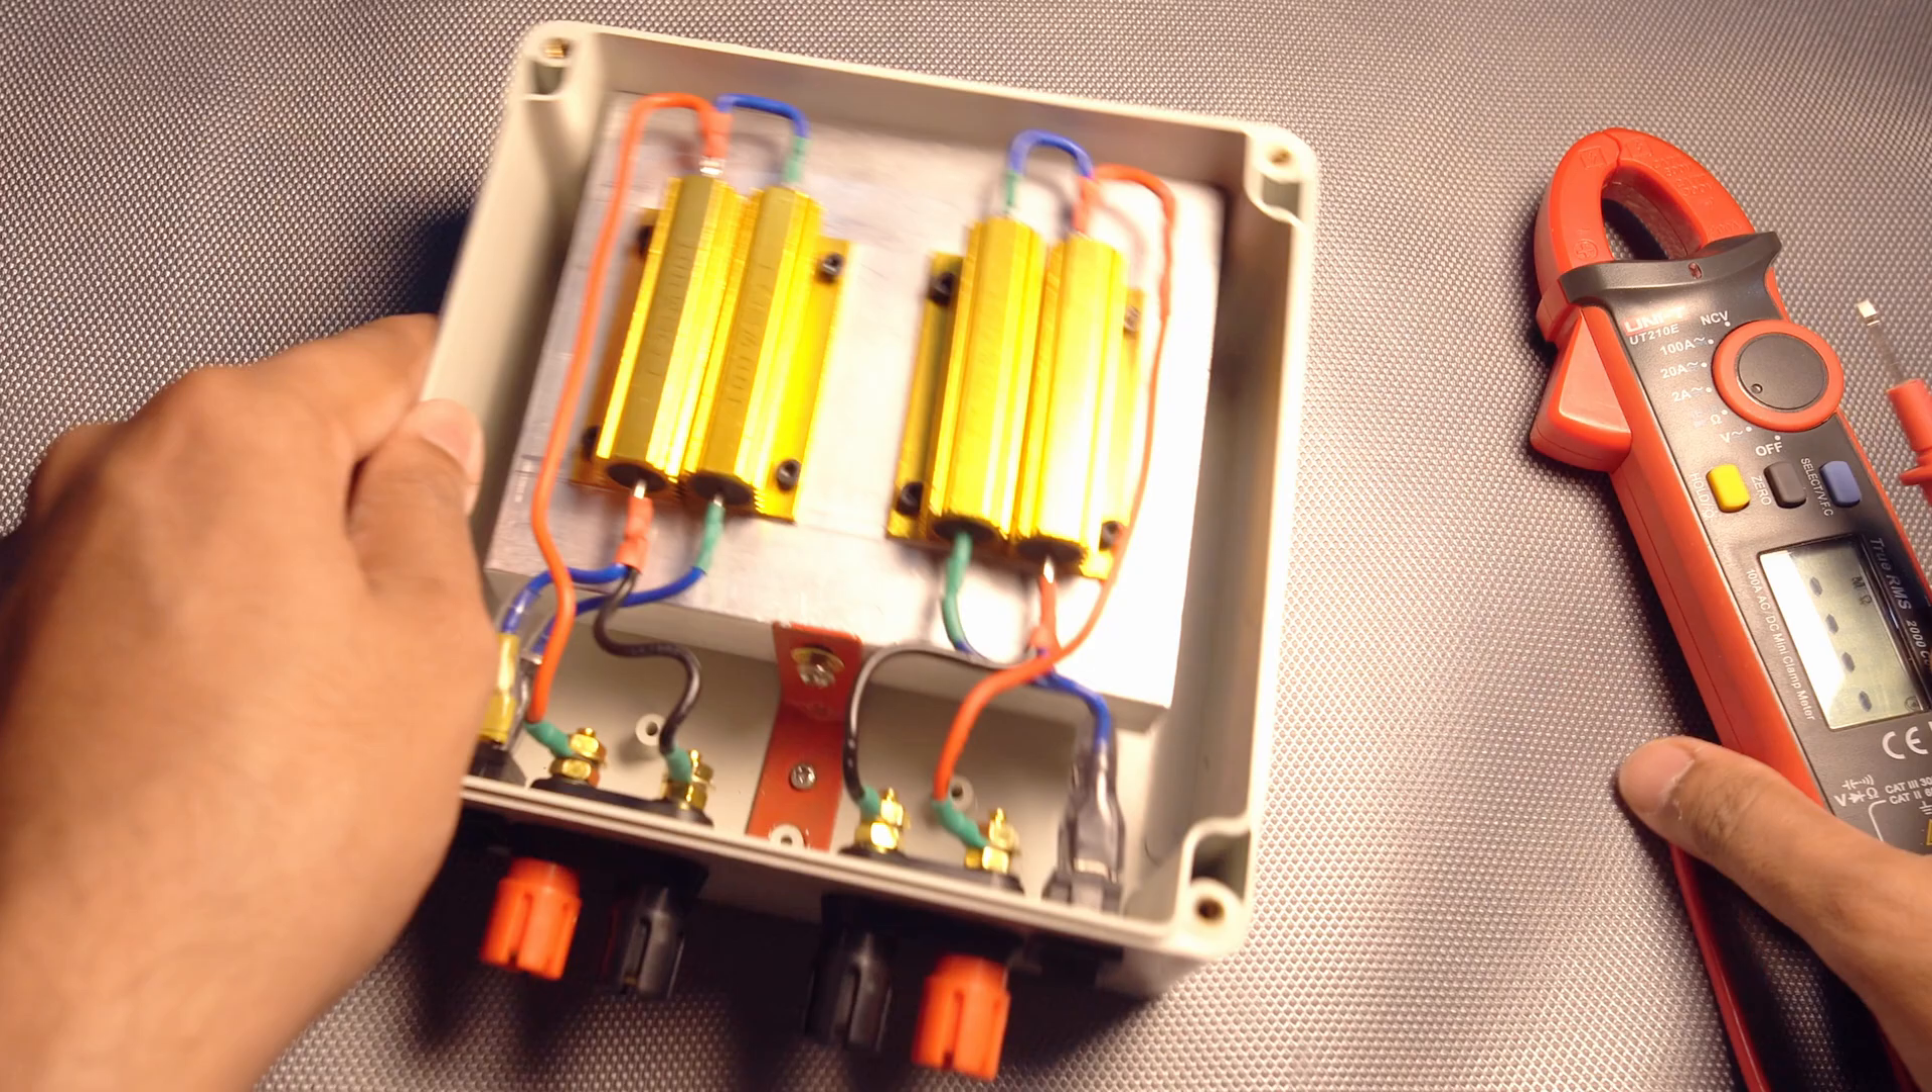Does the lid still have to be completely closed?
Yes.